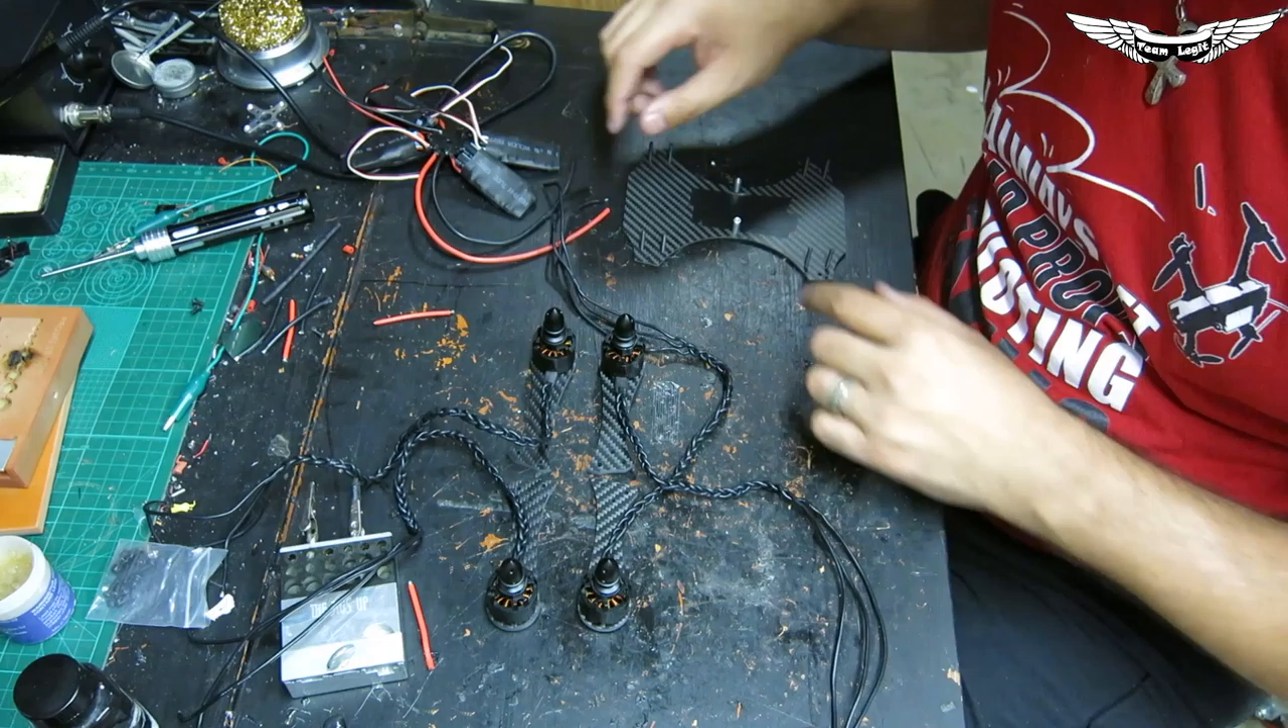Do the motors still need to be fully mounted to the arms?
No.